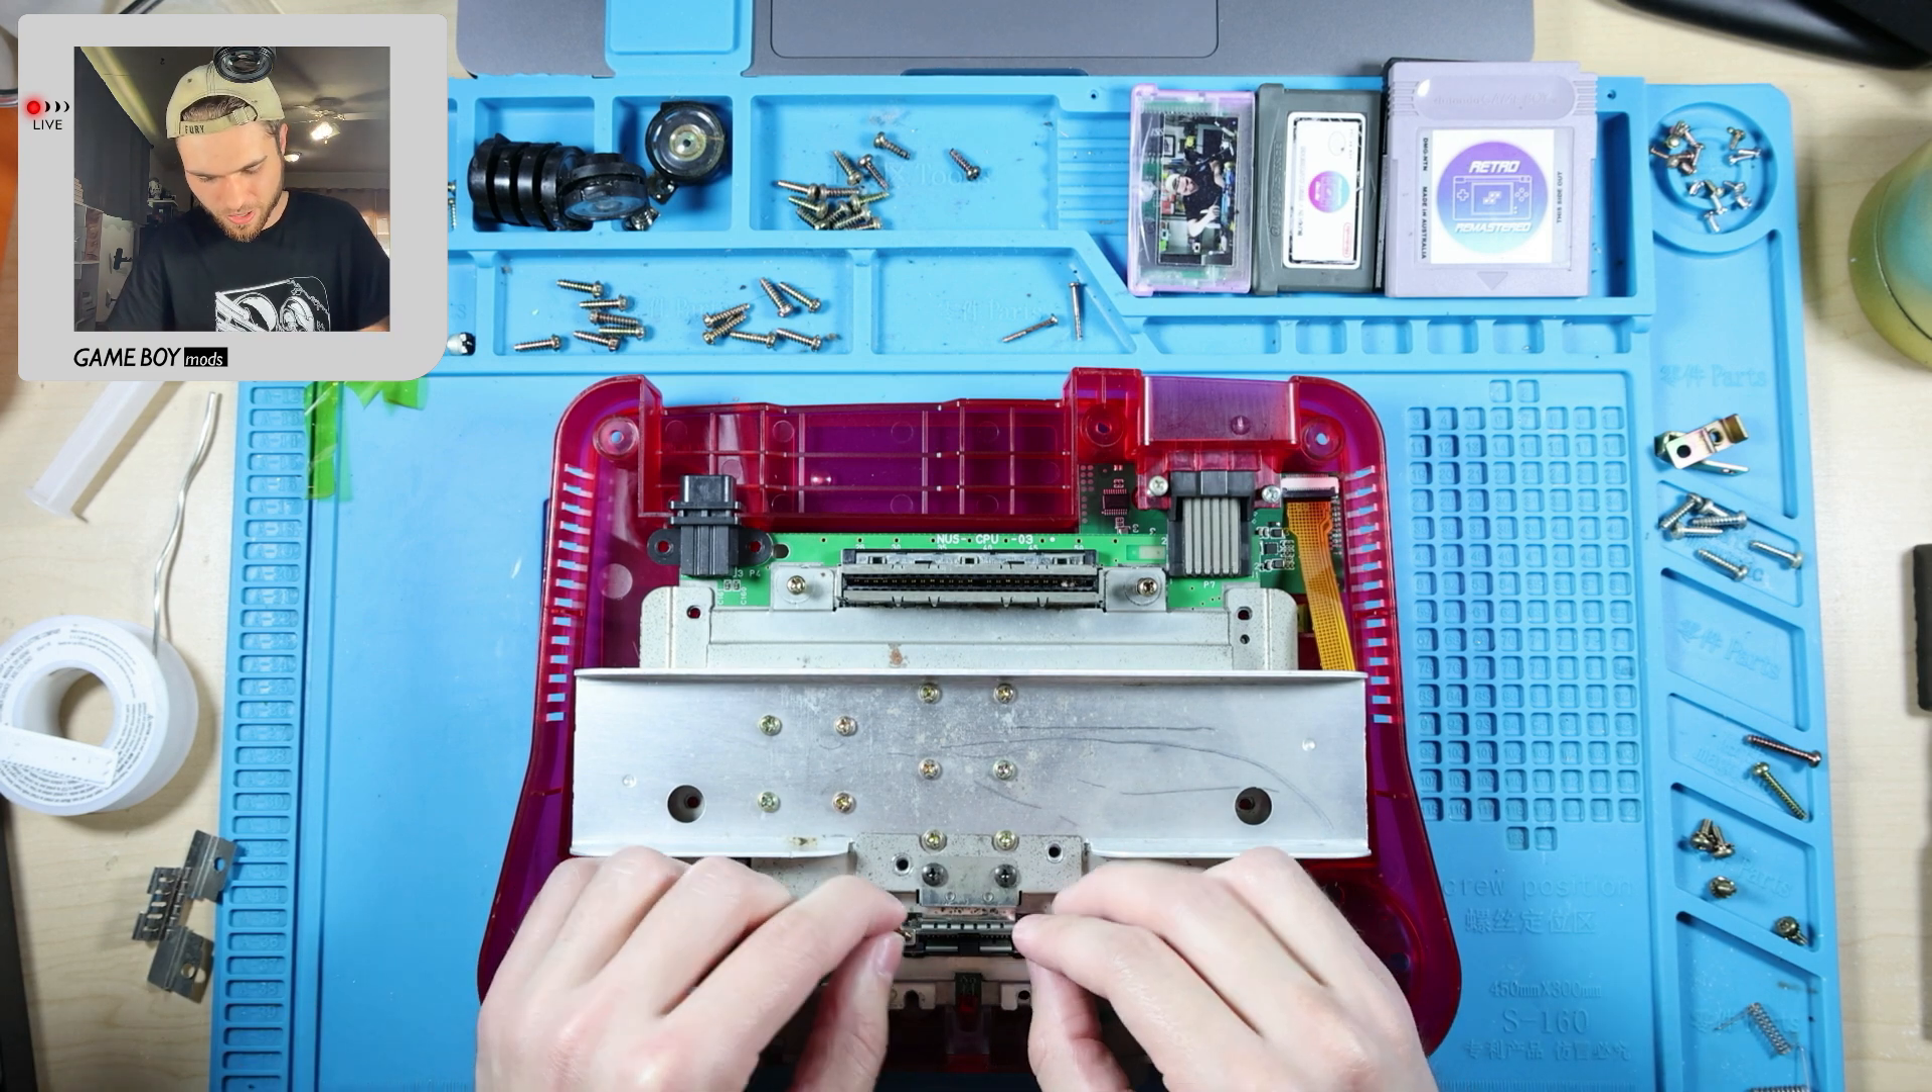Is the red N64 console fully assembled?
No.